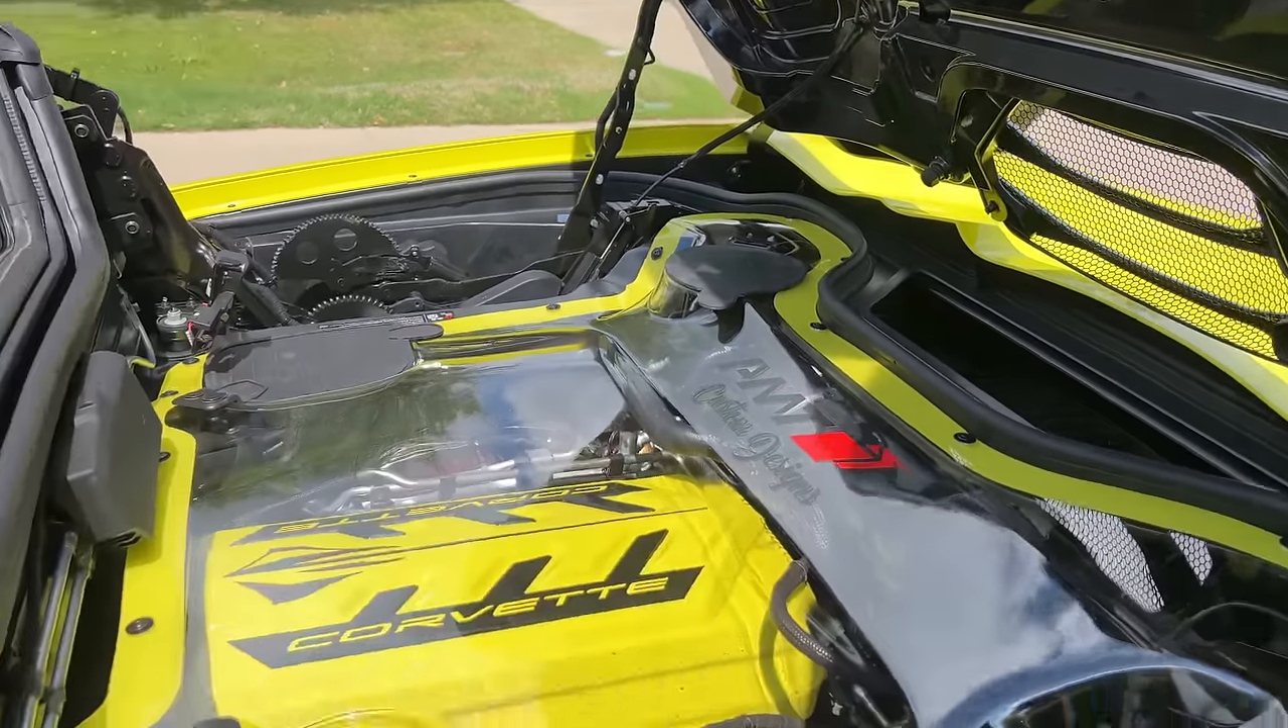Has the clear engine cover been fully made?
Yes.